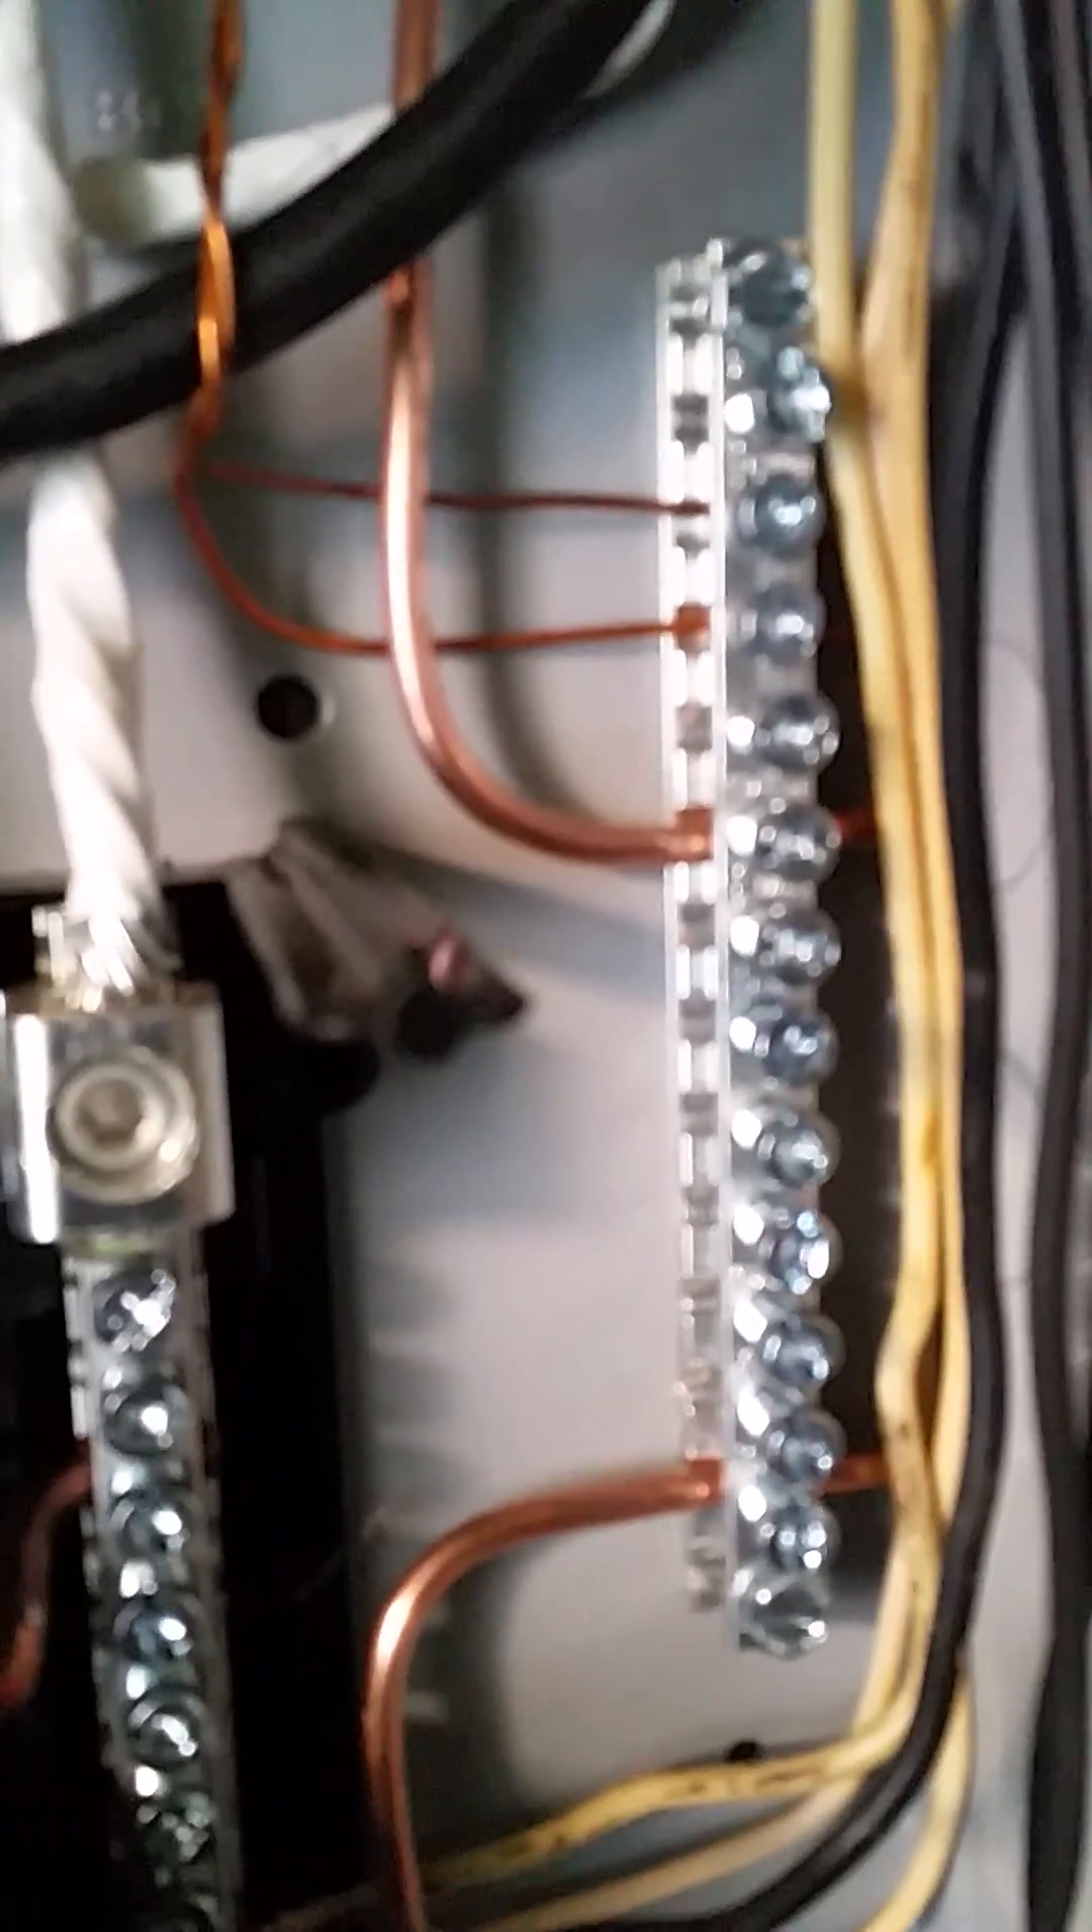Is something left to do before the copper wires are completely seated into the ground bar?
No.